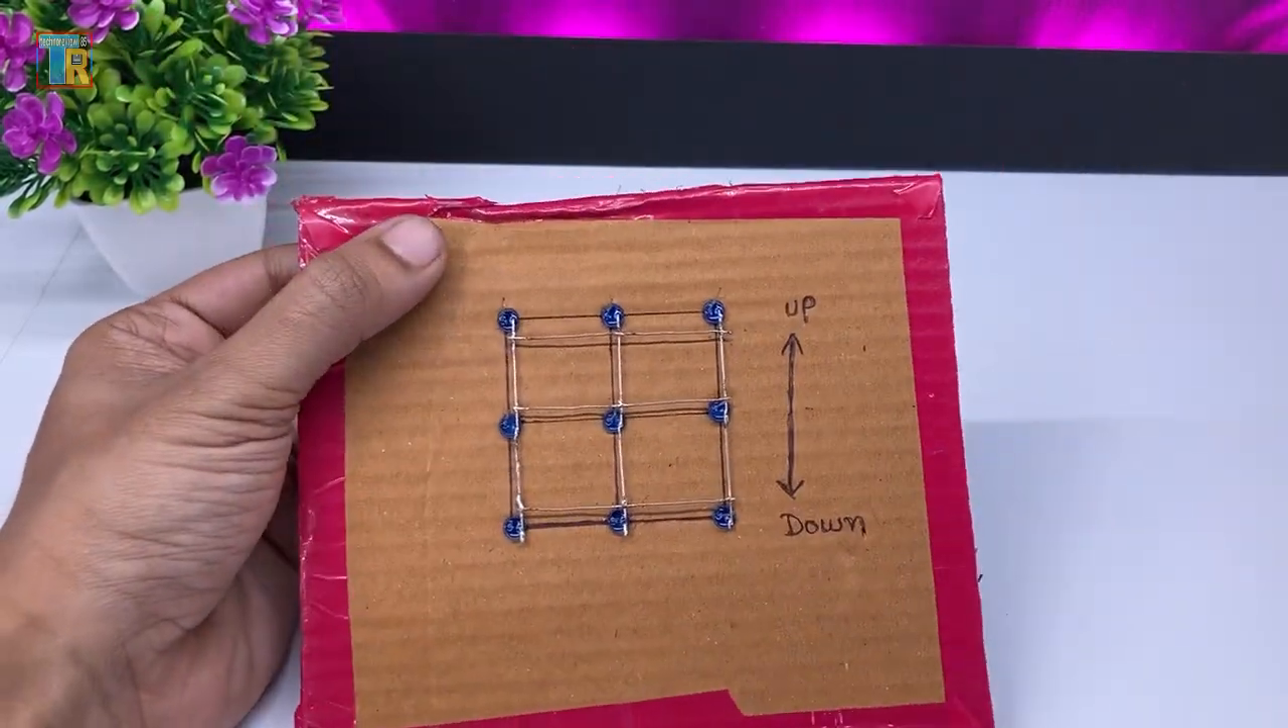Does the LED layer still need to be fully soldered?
No.